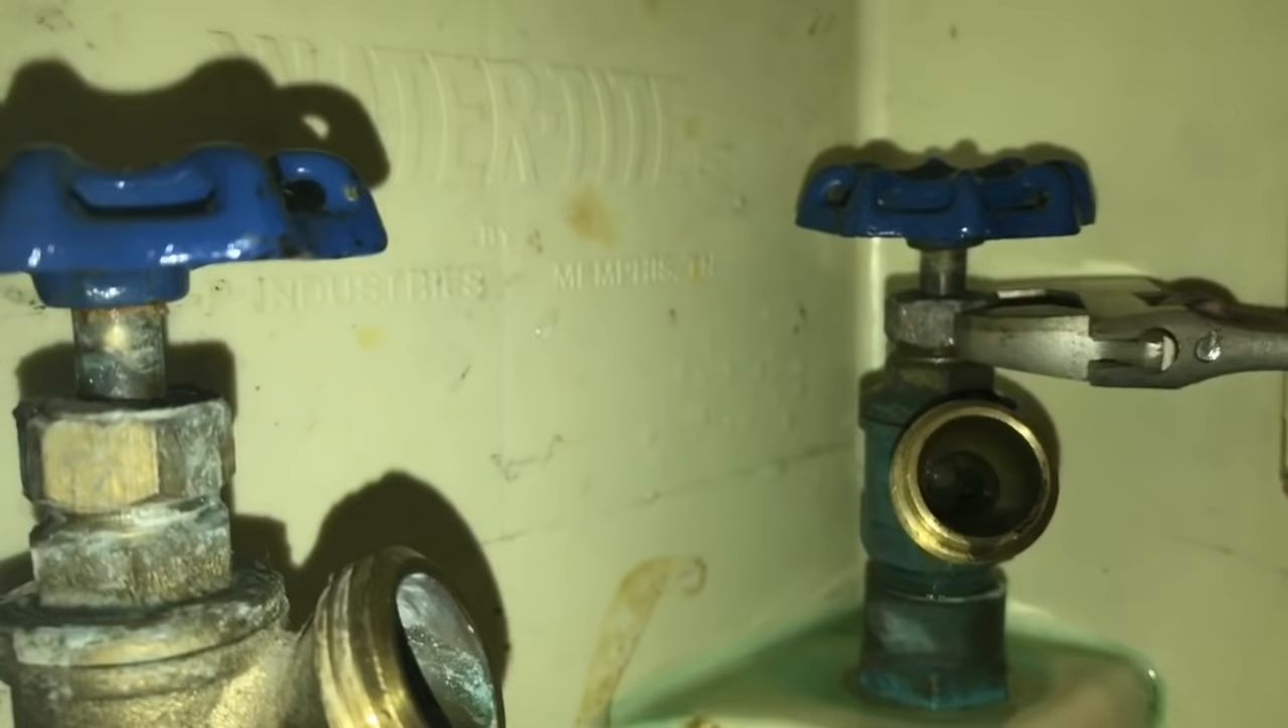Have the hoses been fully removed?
Yes.